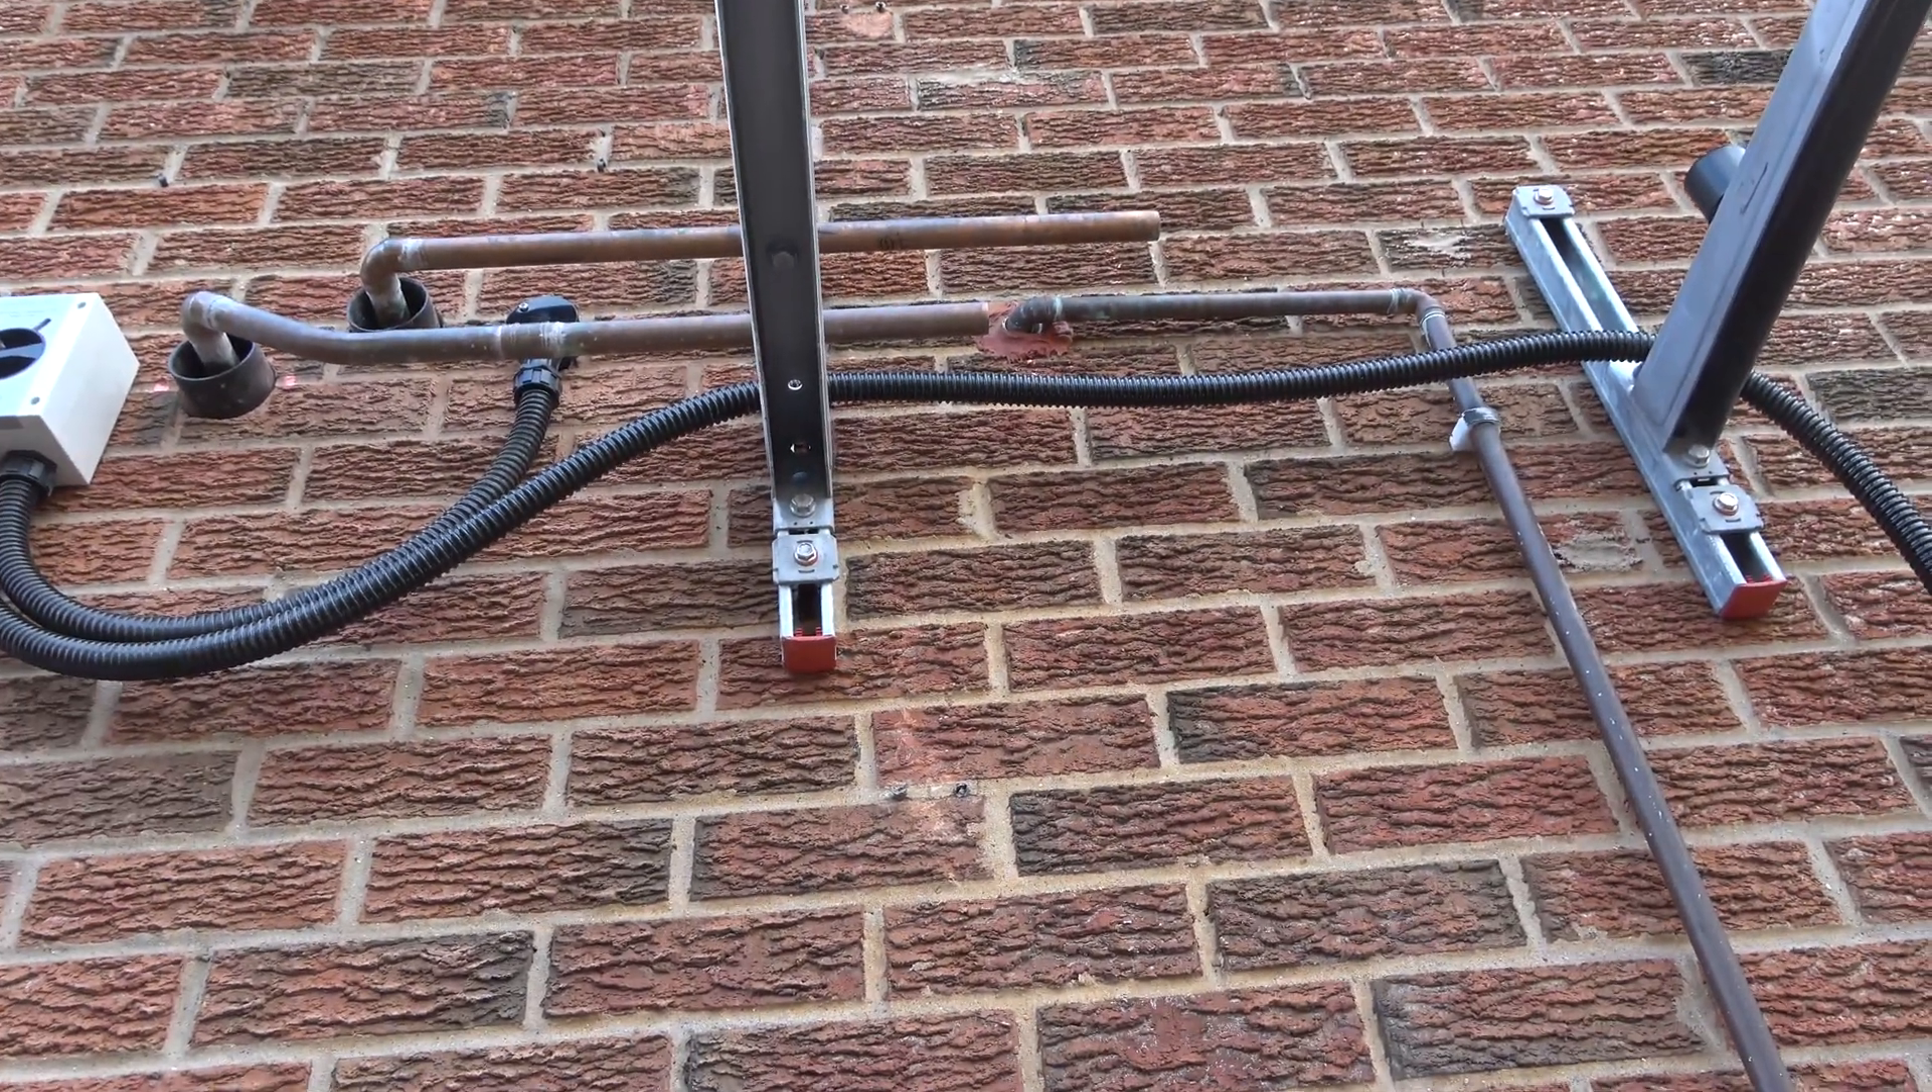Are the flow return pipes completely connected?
No.